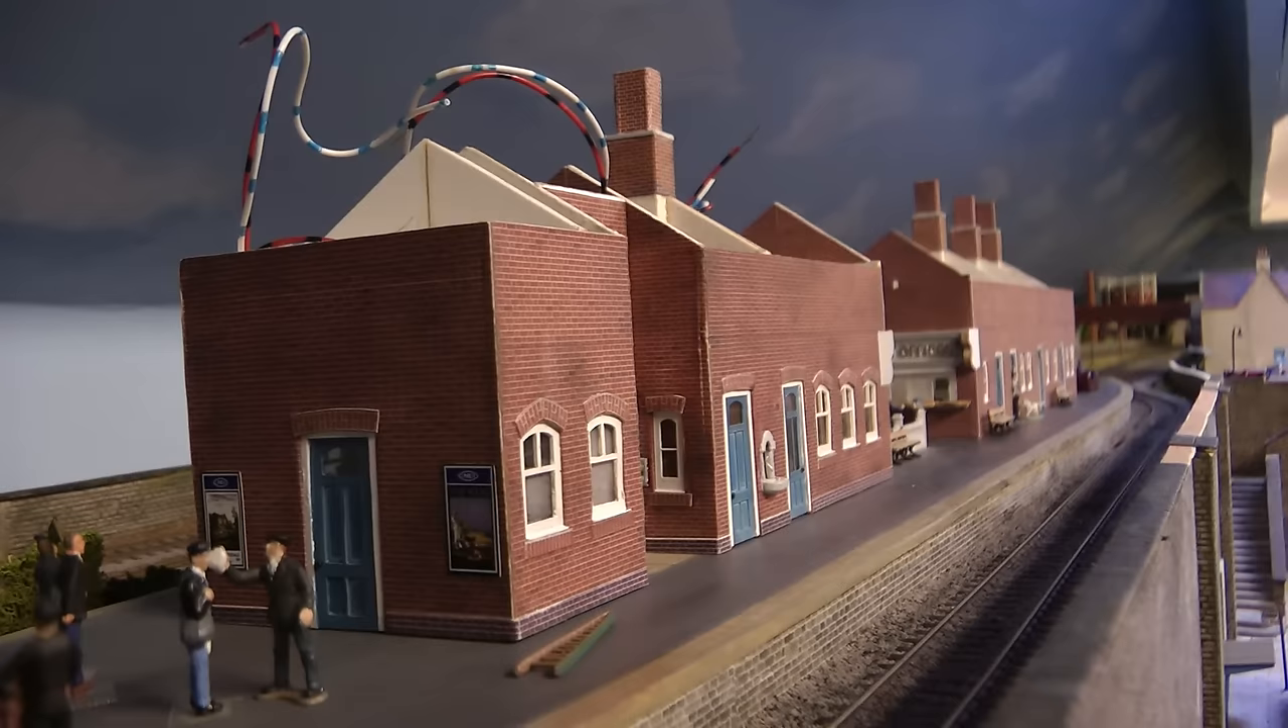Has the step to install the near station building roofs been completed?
No.